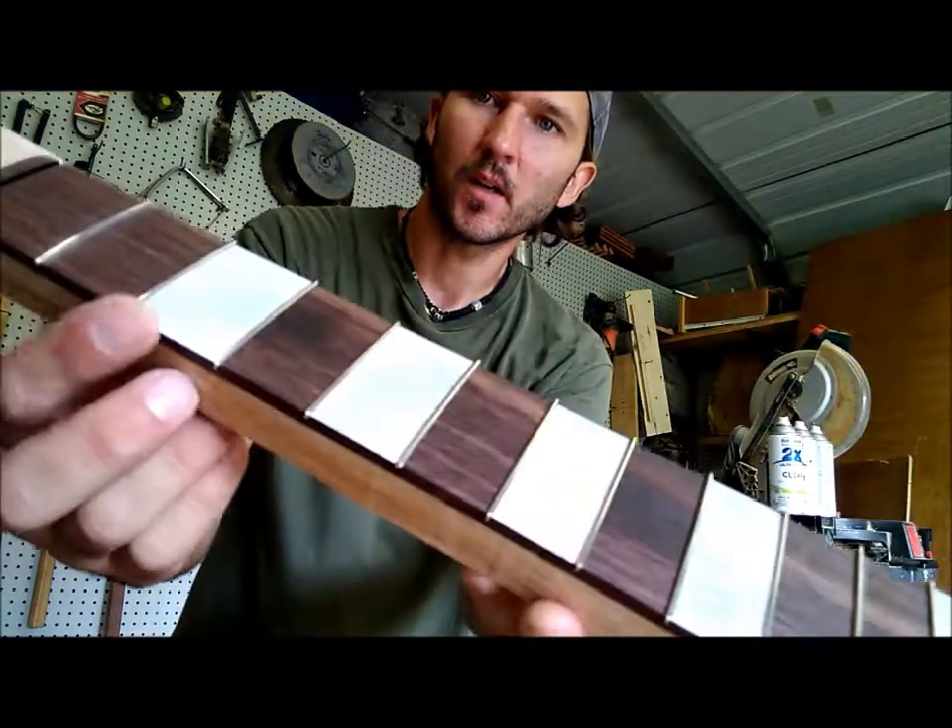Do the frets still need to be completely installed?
No.